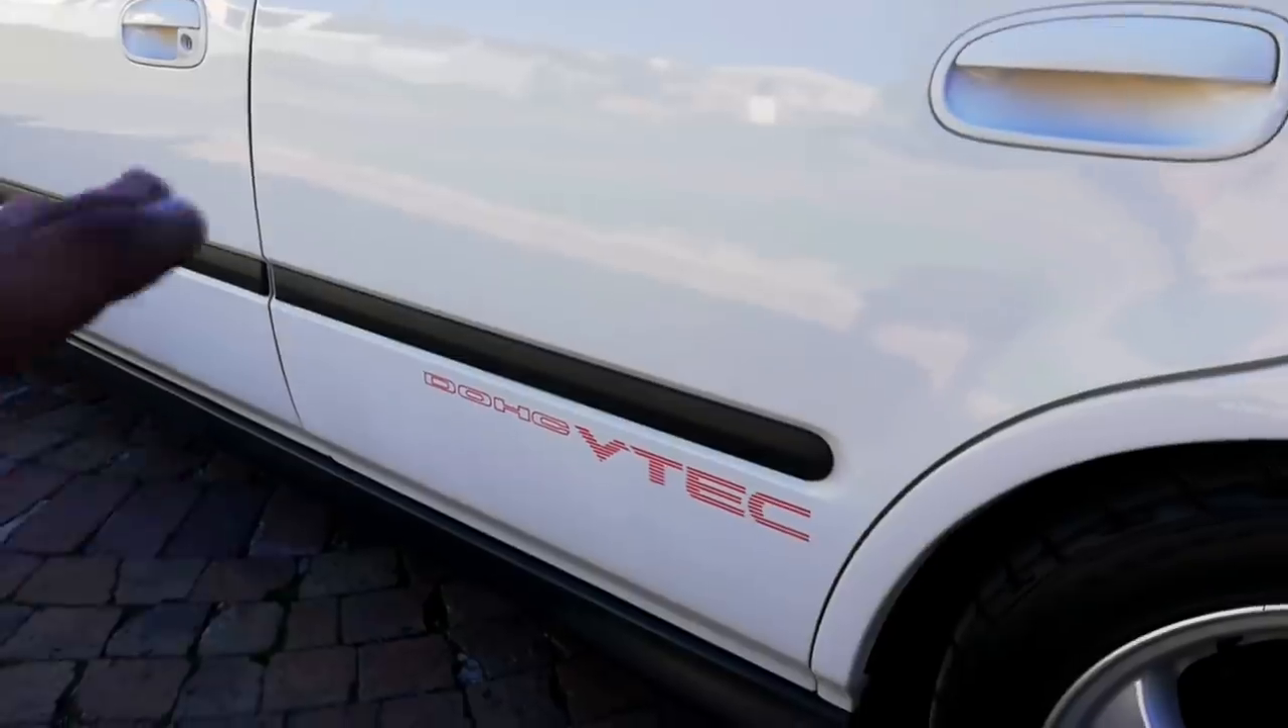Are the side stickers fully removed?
No.